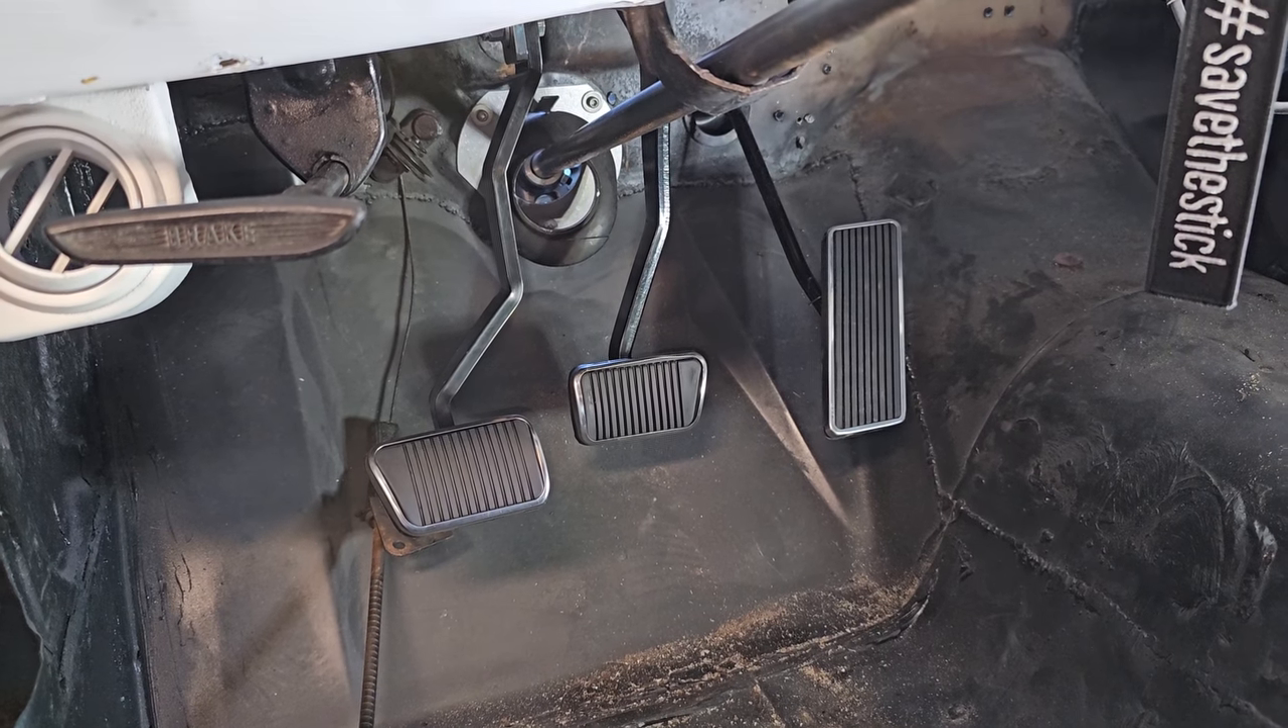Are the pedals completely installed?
Yes.